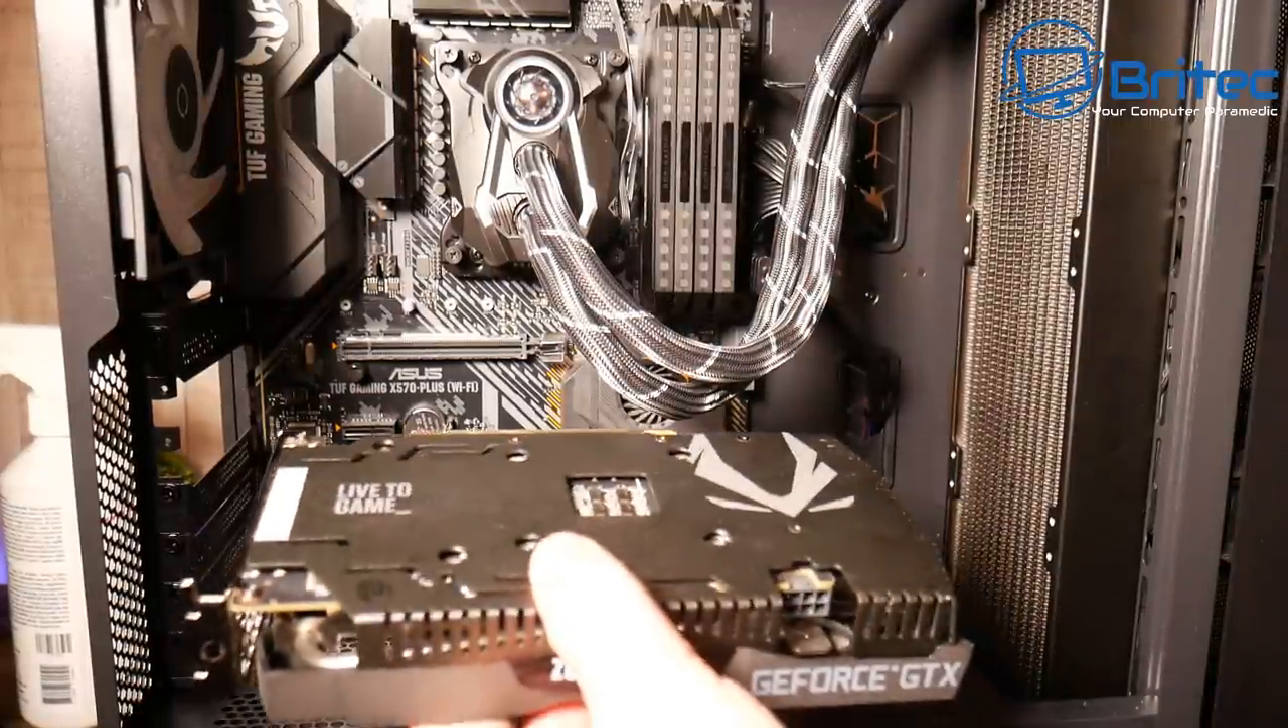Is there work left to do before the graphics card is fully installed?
Yes.